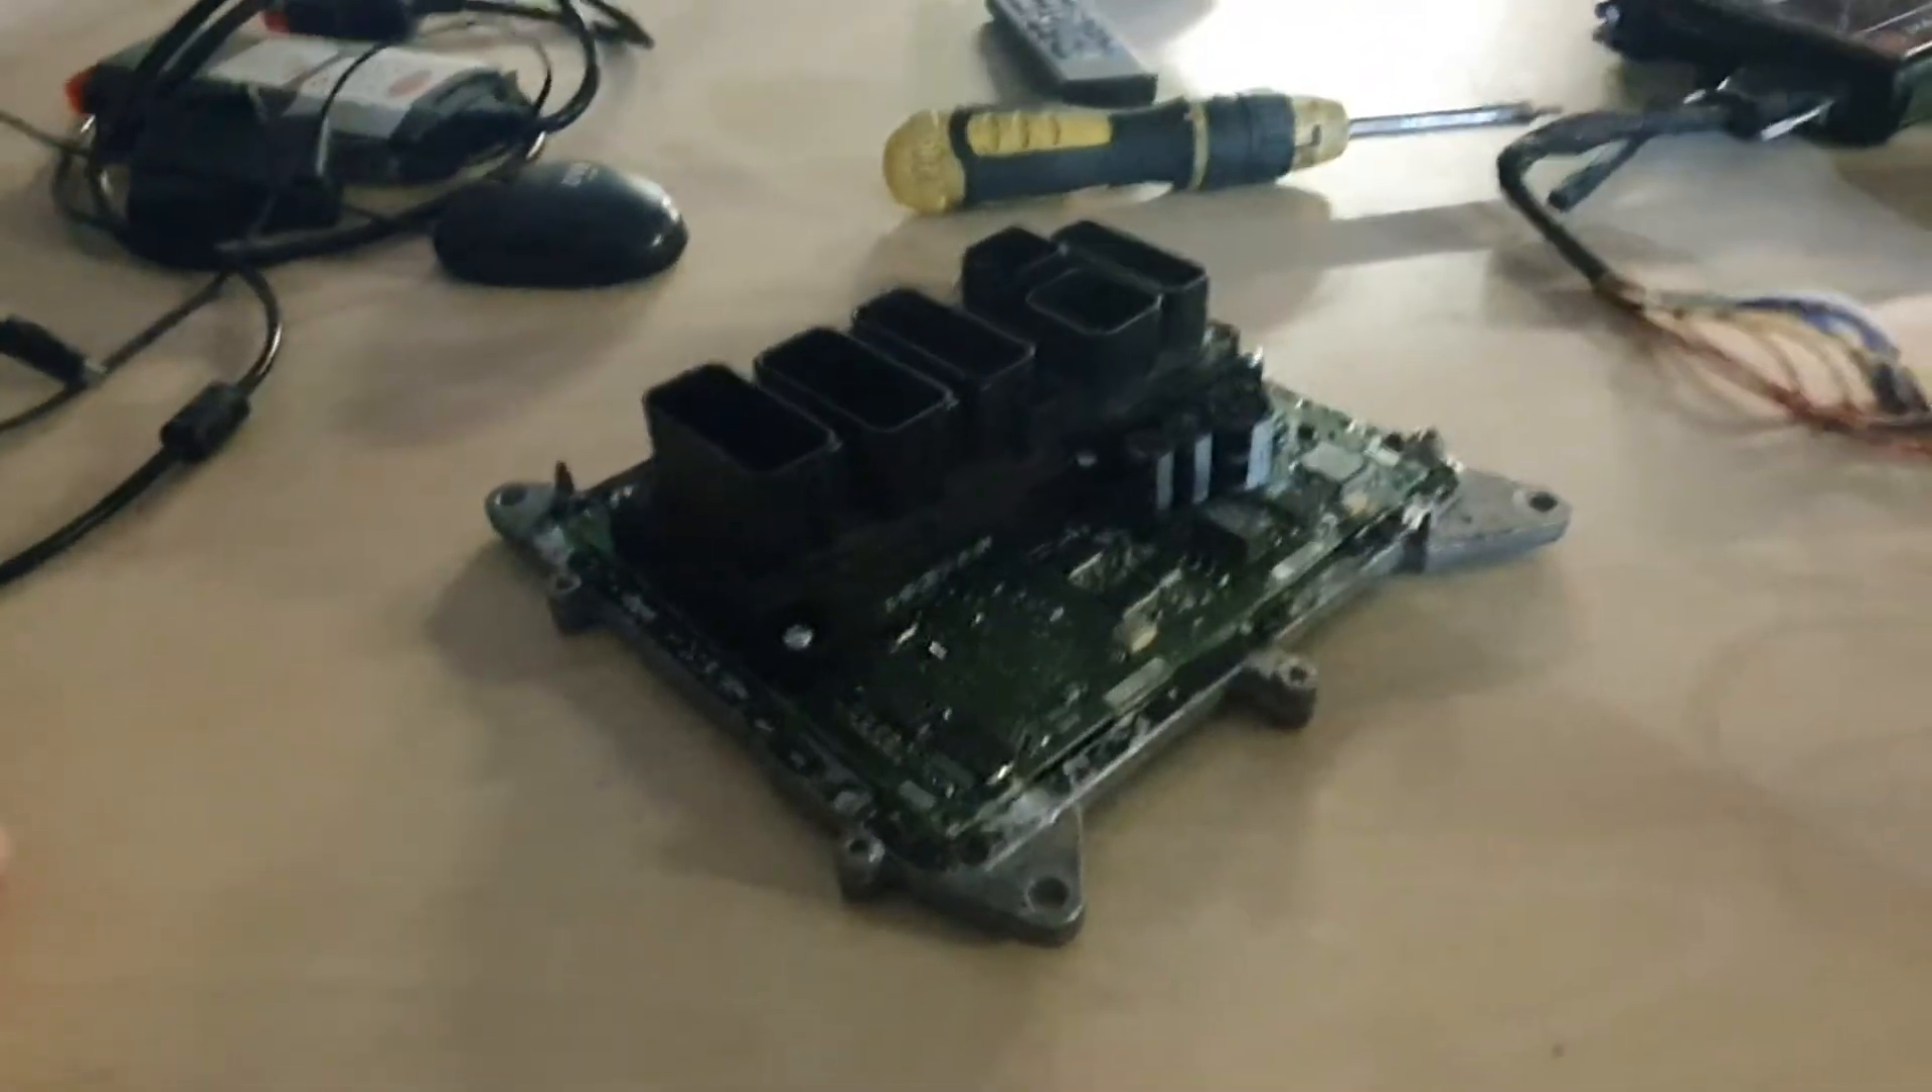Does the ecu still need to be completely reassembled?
Yes.